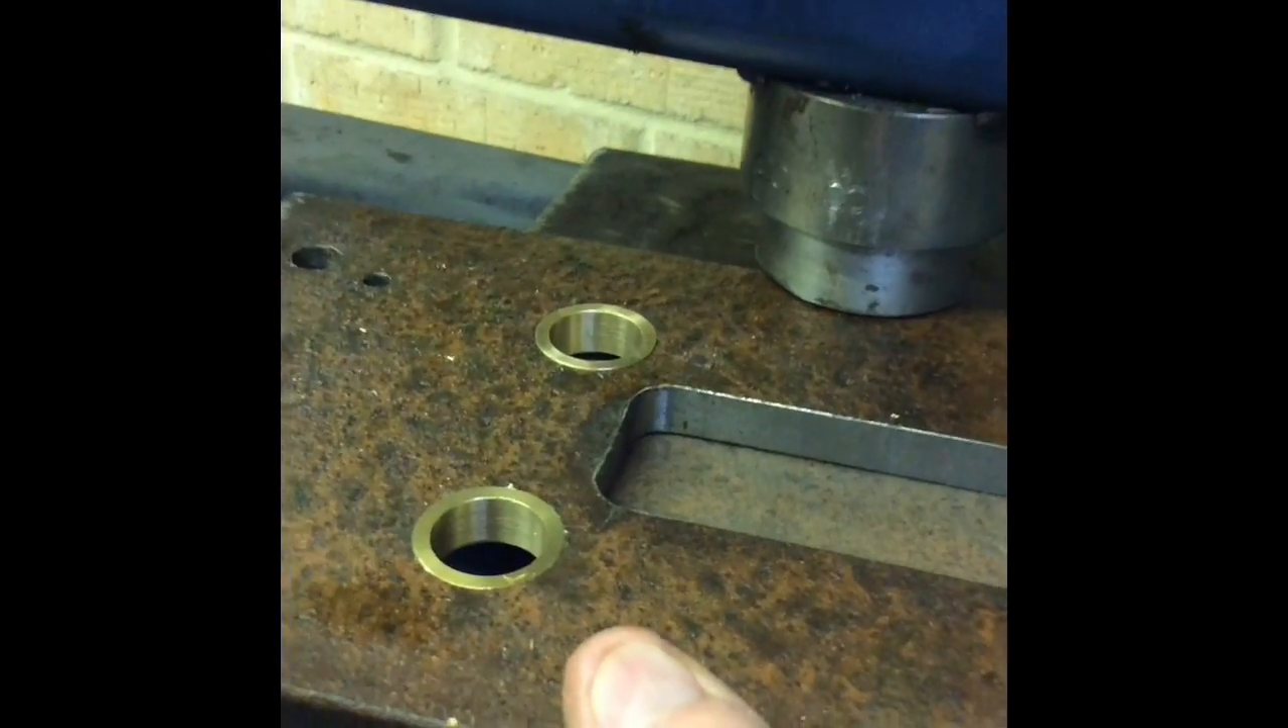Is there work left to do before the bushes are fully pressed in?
No.